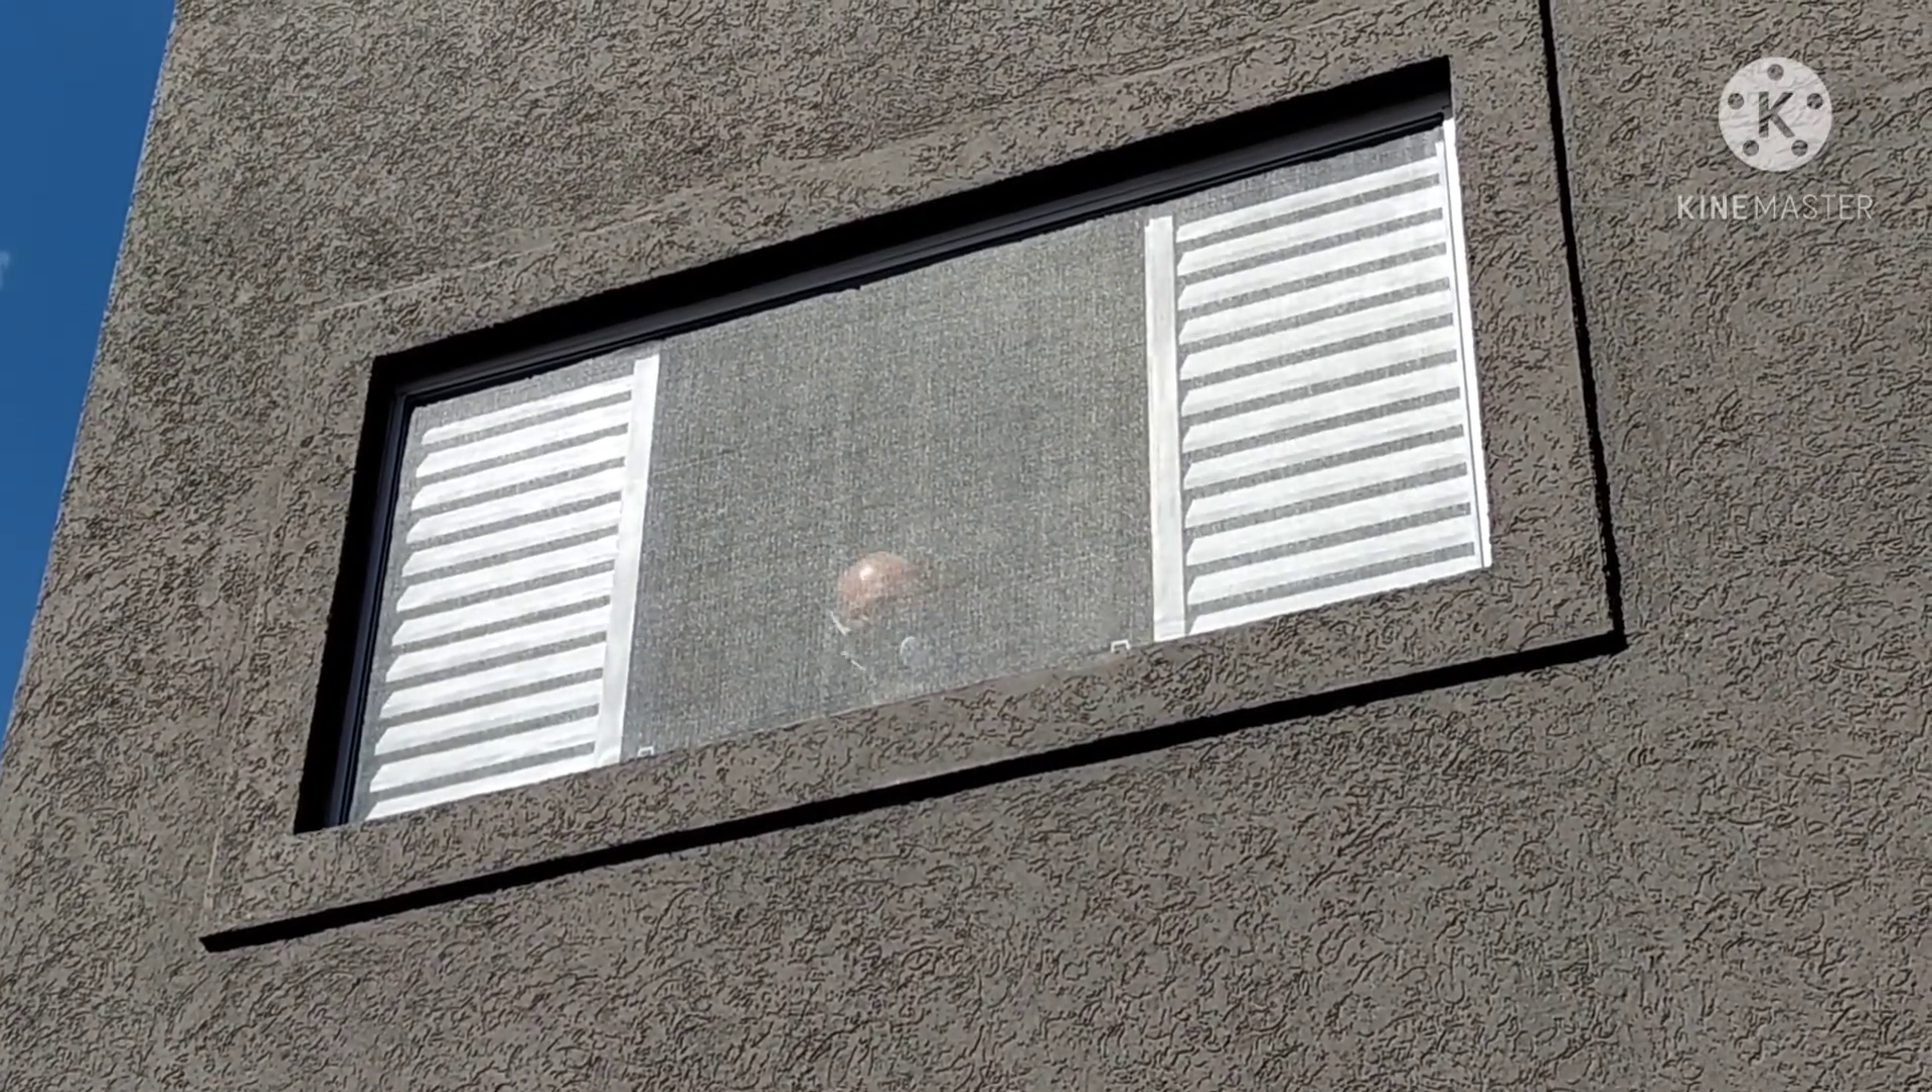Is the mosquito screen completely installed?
Yes.